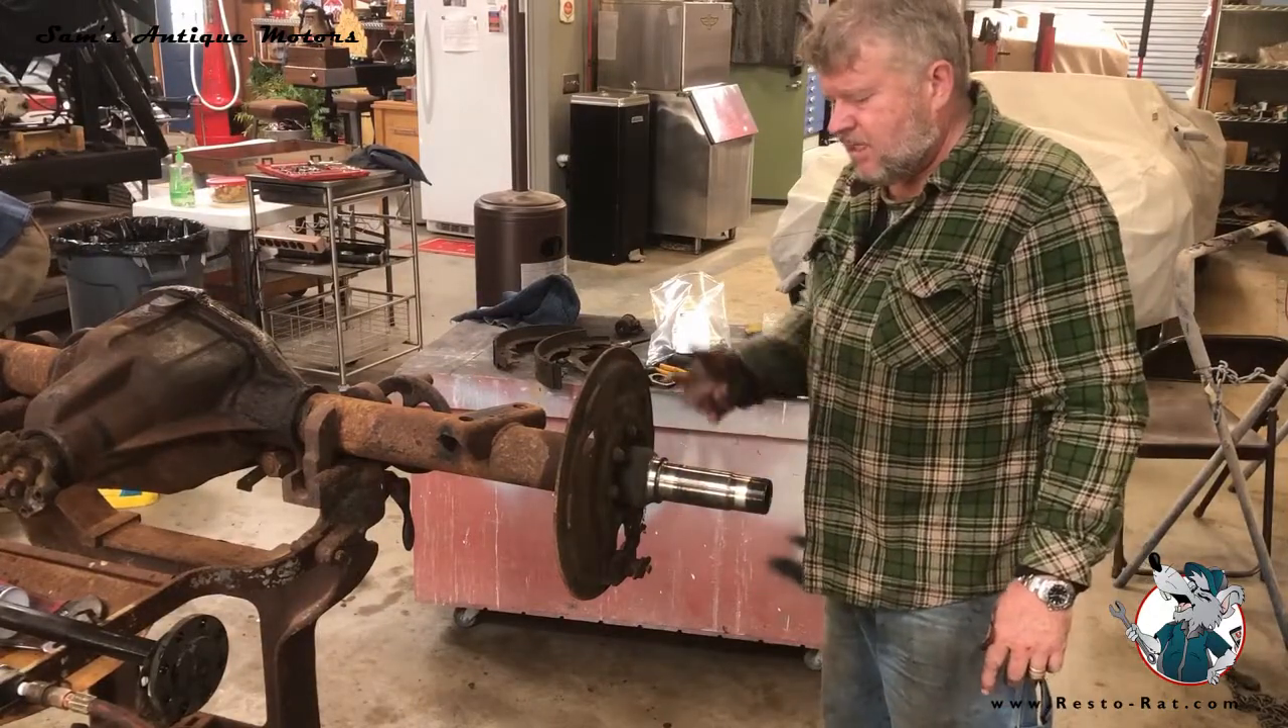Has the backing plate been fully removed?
No.